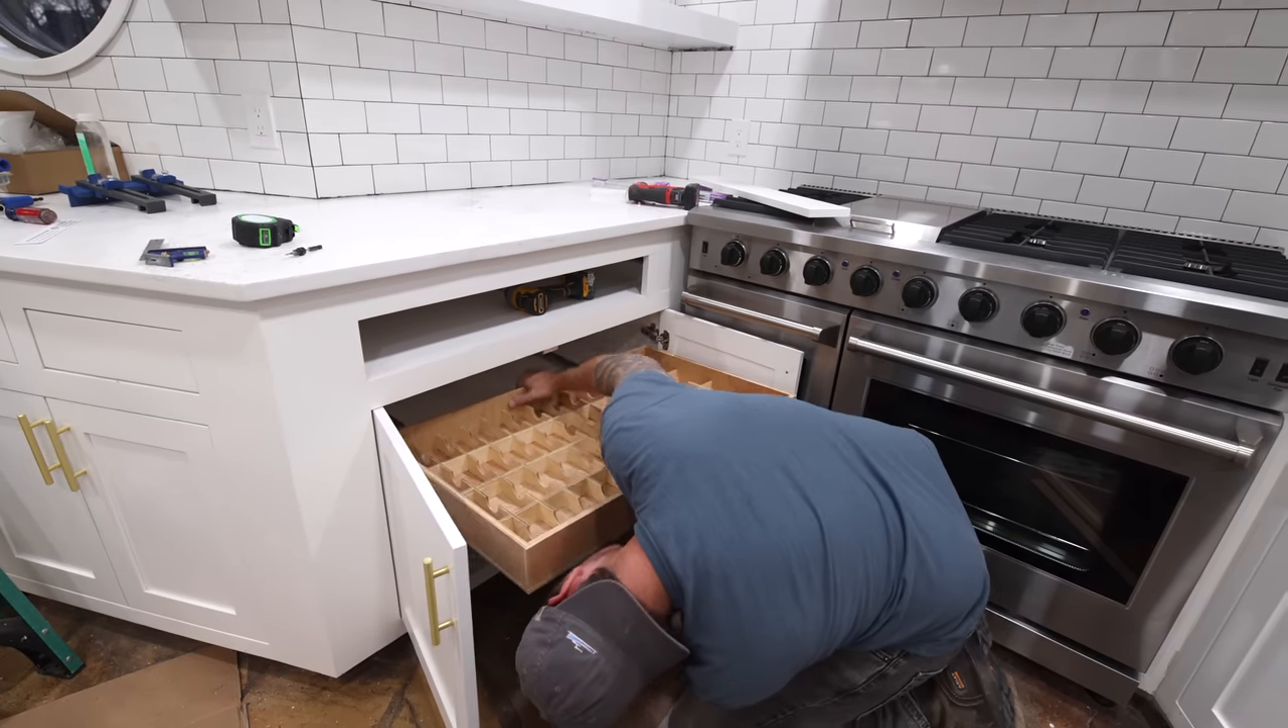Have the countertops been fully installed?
Yes.